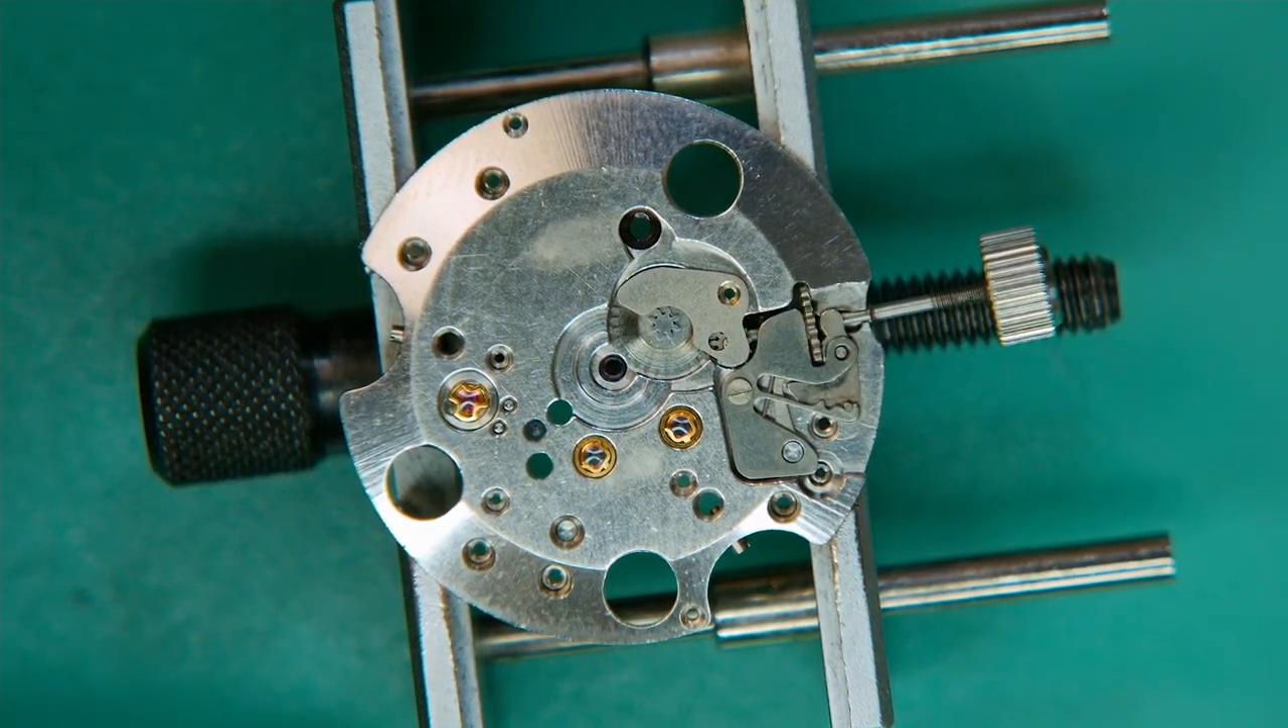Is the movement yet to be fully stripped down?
Yes.